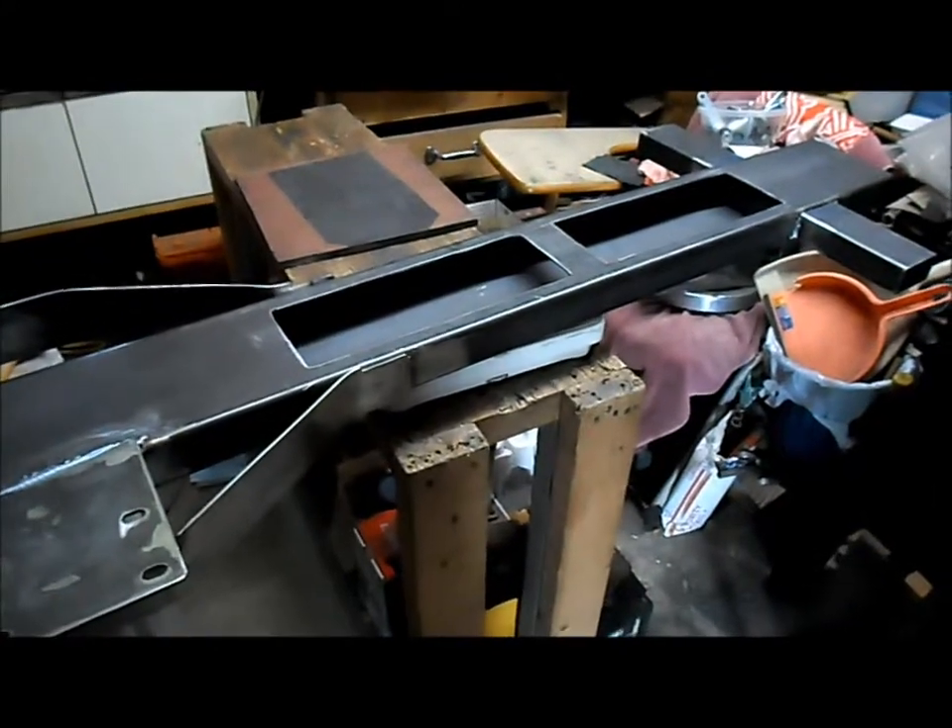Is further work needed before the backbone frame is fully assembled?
No.